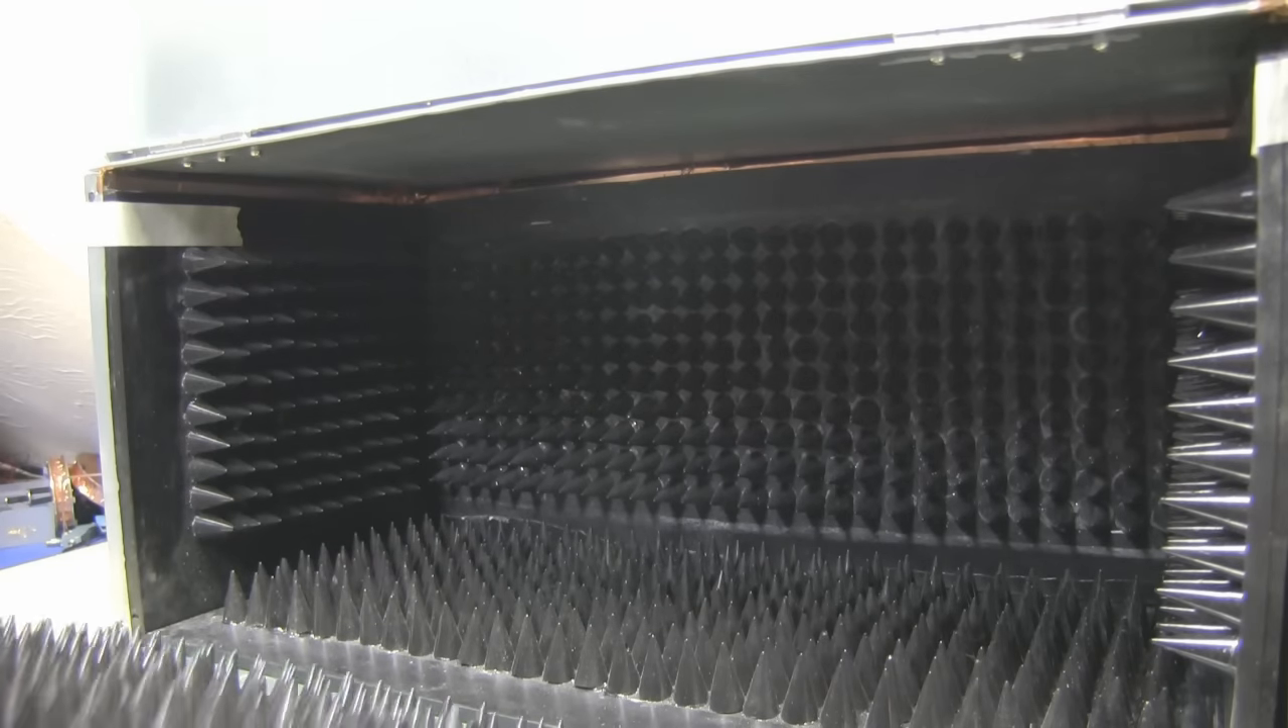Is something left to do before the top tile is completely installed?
Yes.